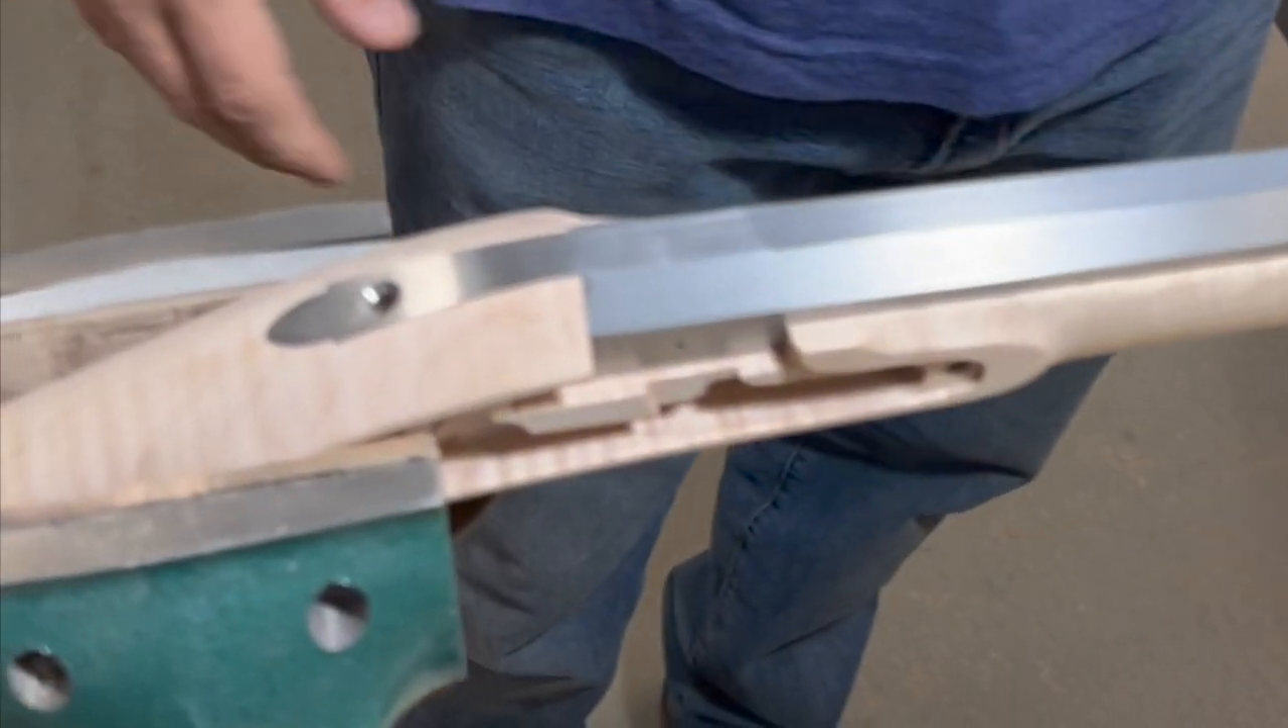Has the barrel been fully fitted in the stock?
Yes.